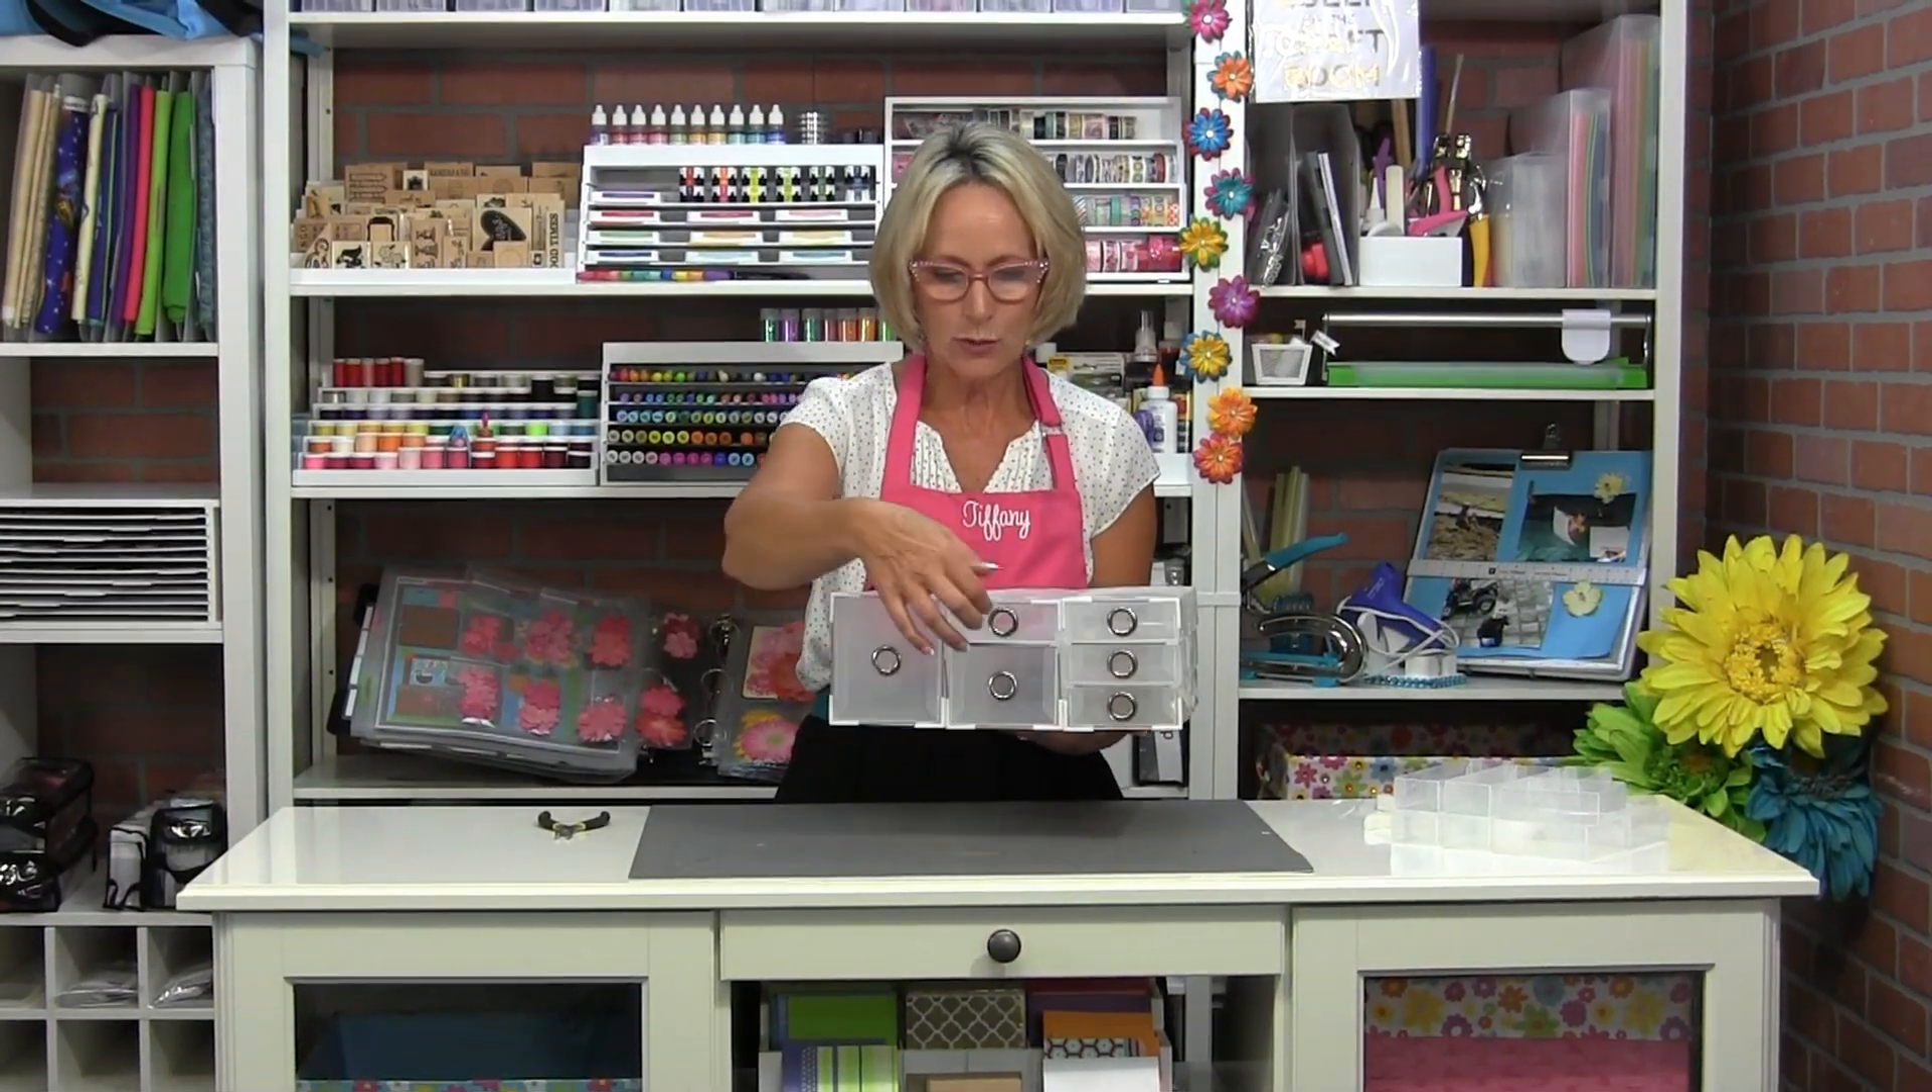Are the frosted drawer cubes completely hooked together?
Yes.